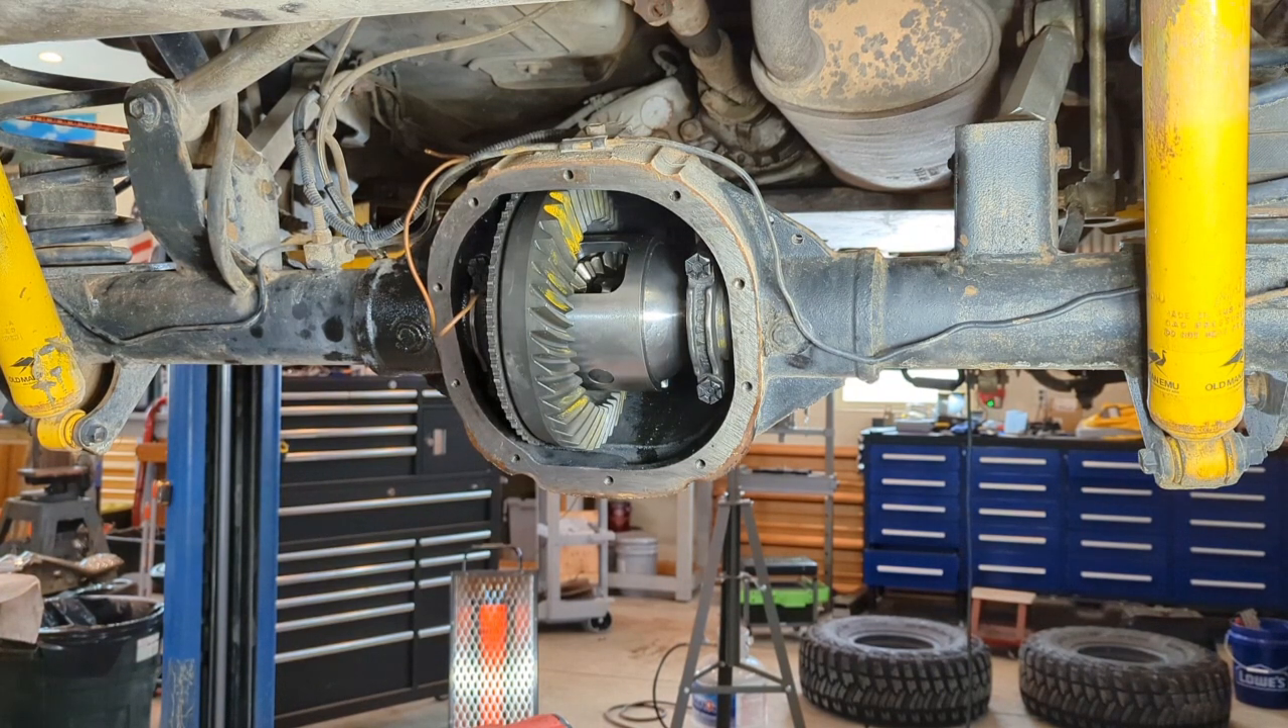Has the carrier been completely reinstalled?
Yes.